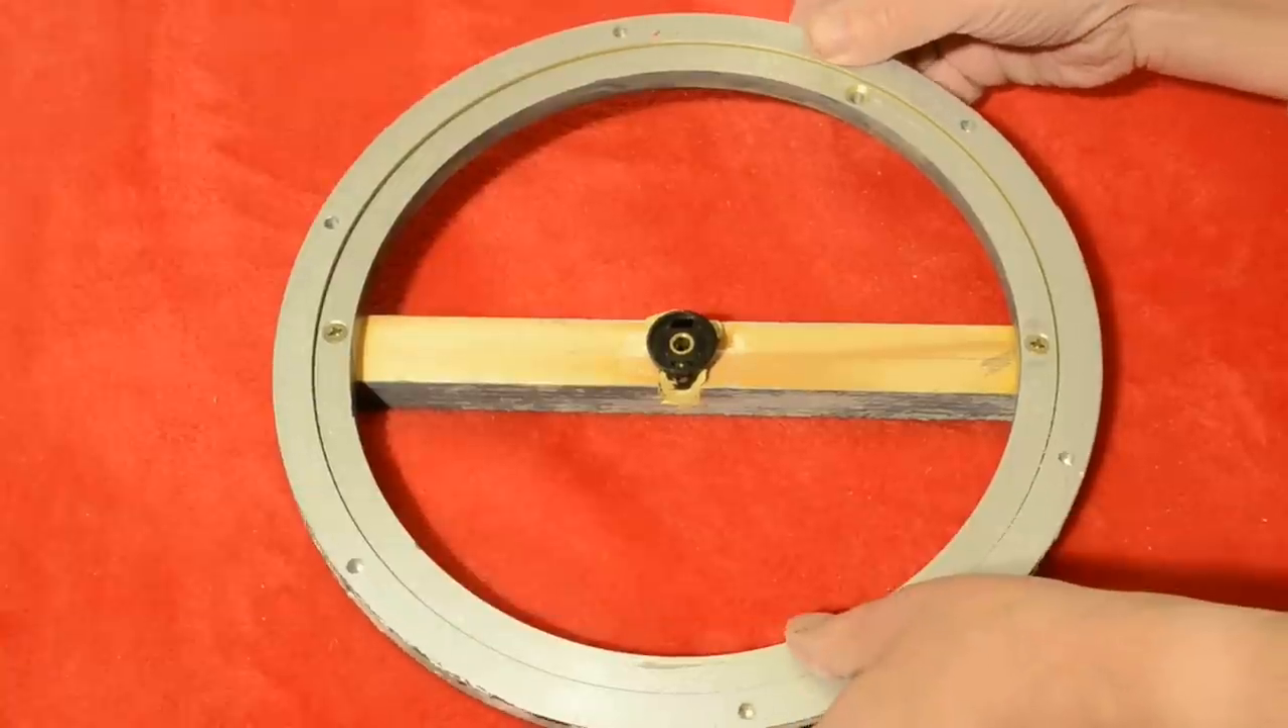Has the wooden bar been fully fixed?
Yes.